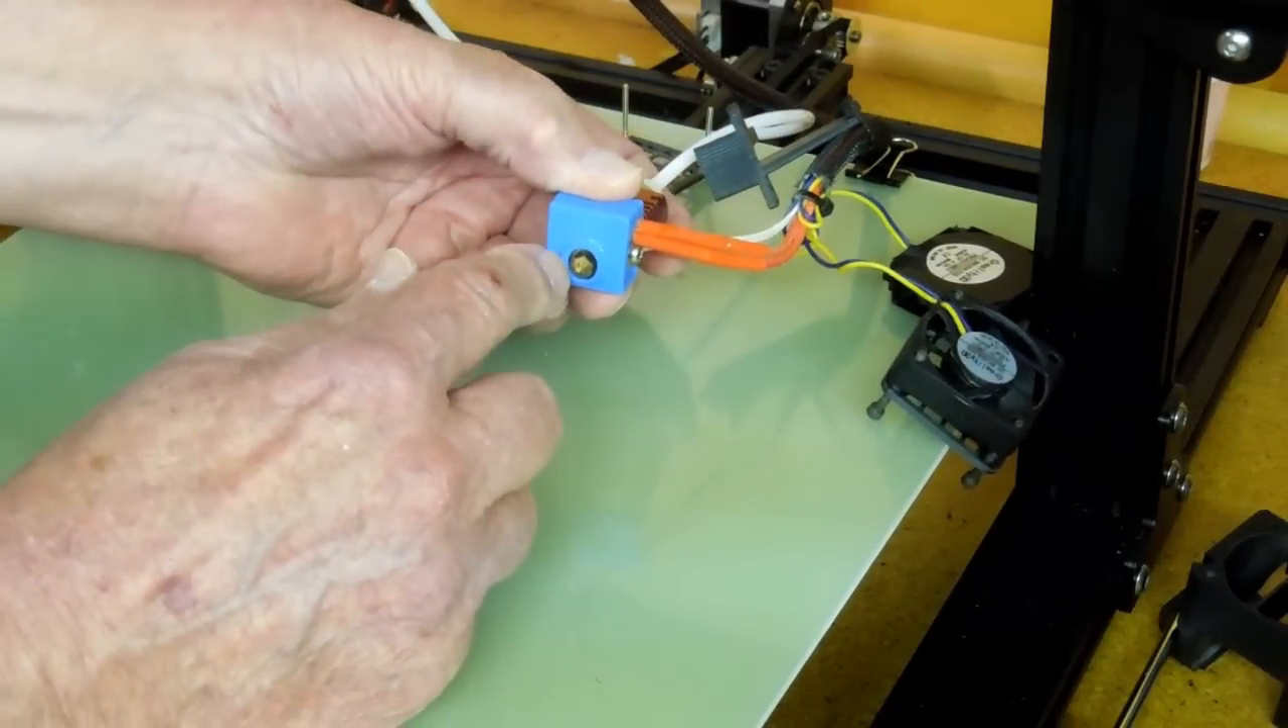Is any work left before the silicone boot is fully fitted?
No.